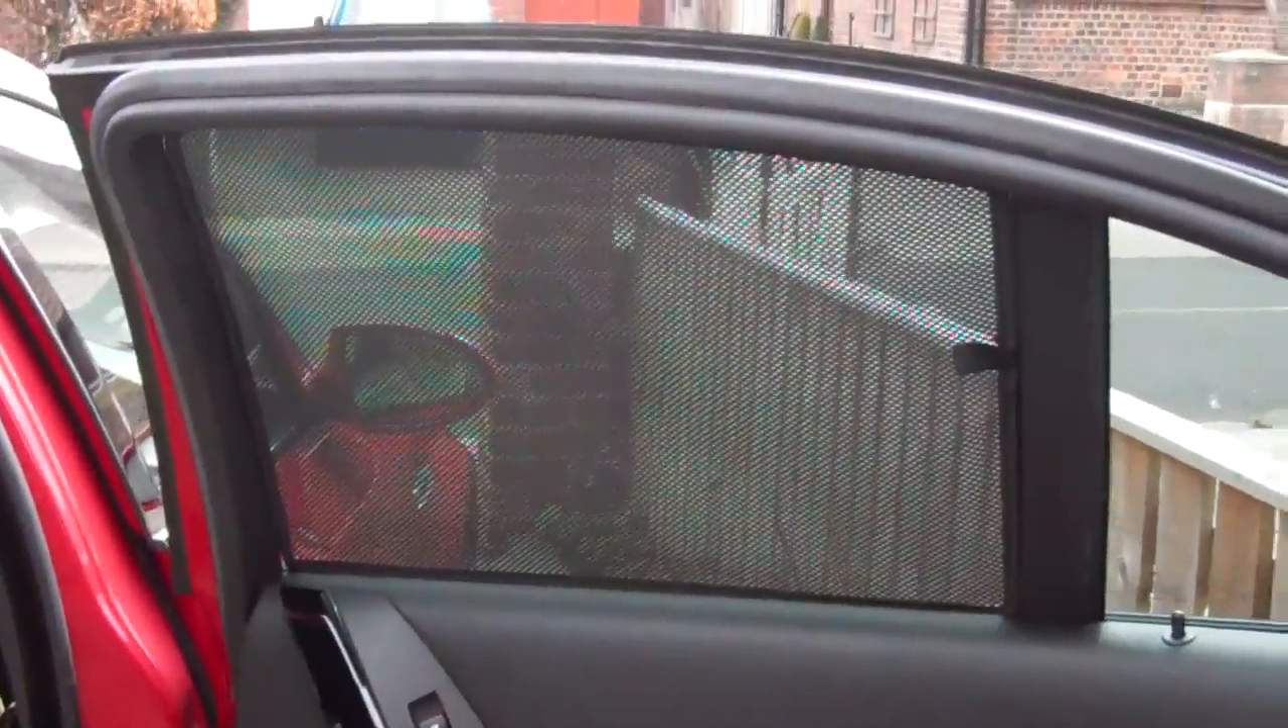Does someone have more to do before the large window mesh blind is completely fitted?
No.